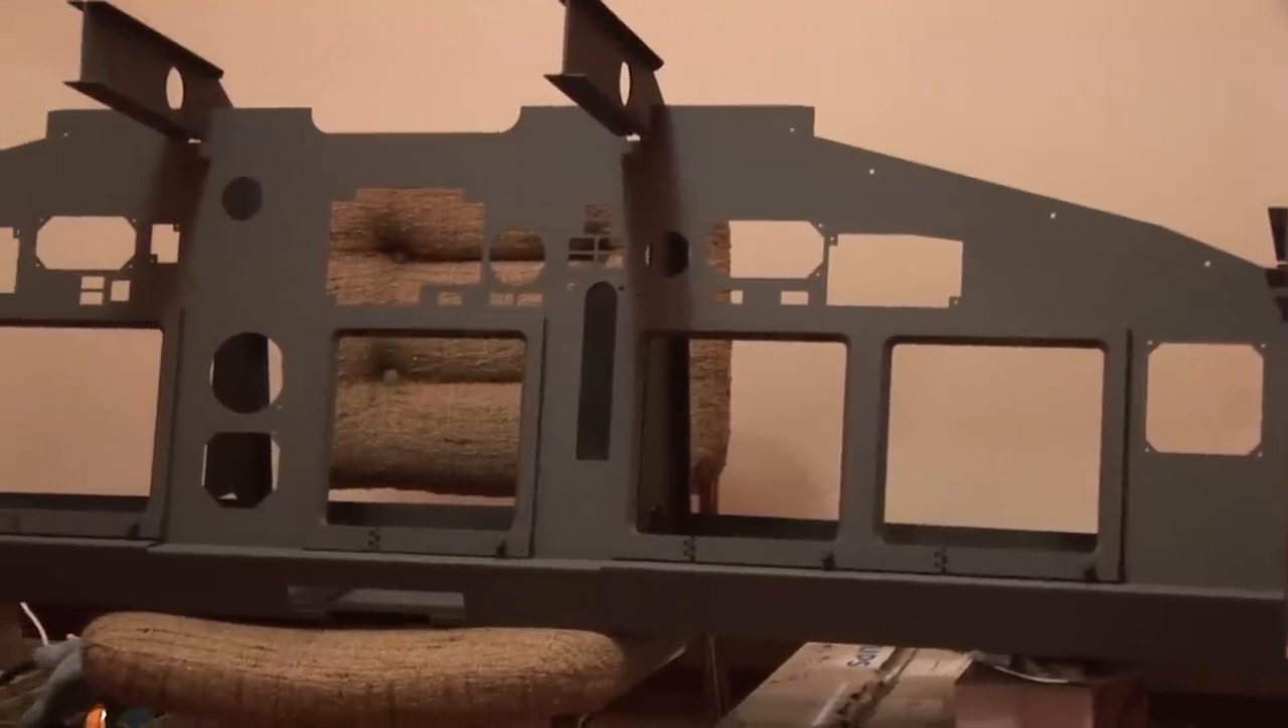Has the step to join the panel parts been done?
Yes.